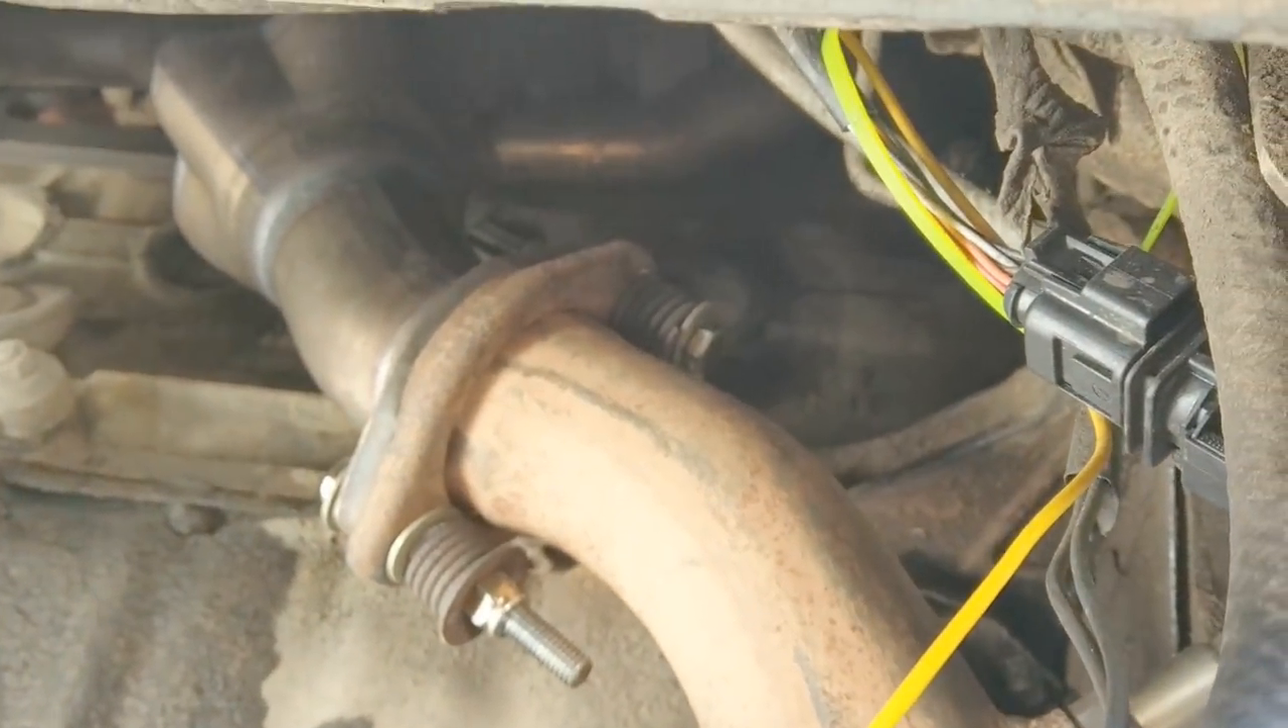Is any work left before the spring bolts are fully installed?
No.